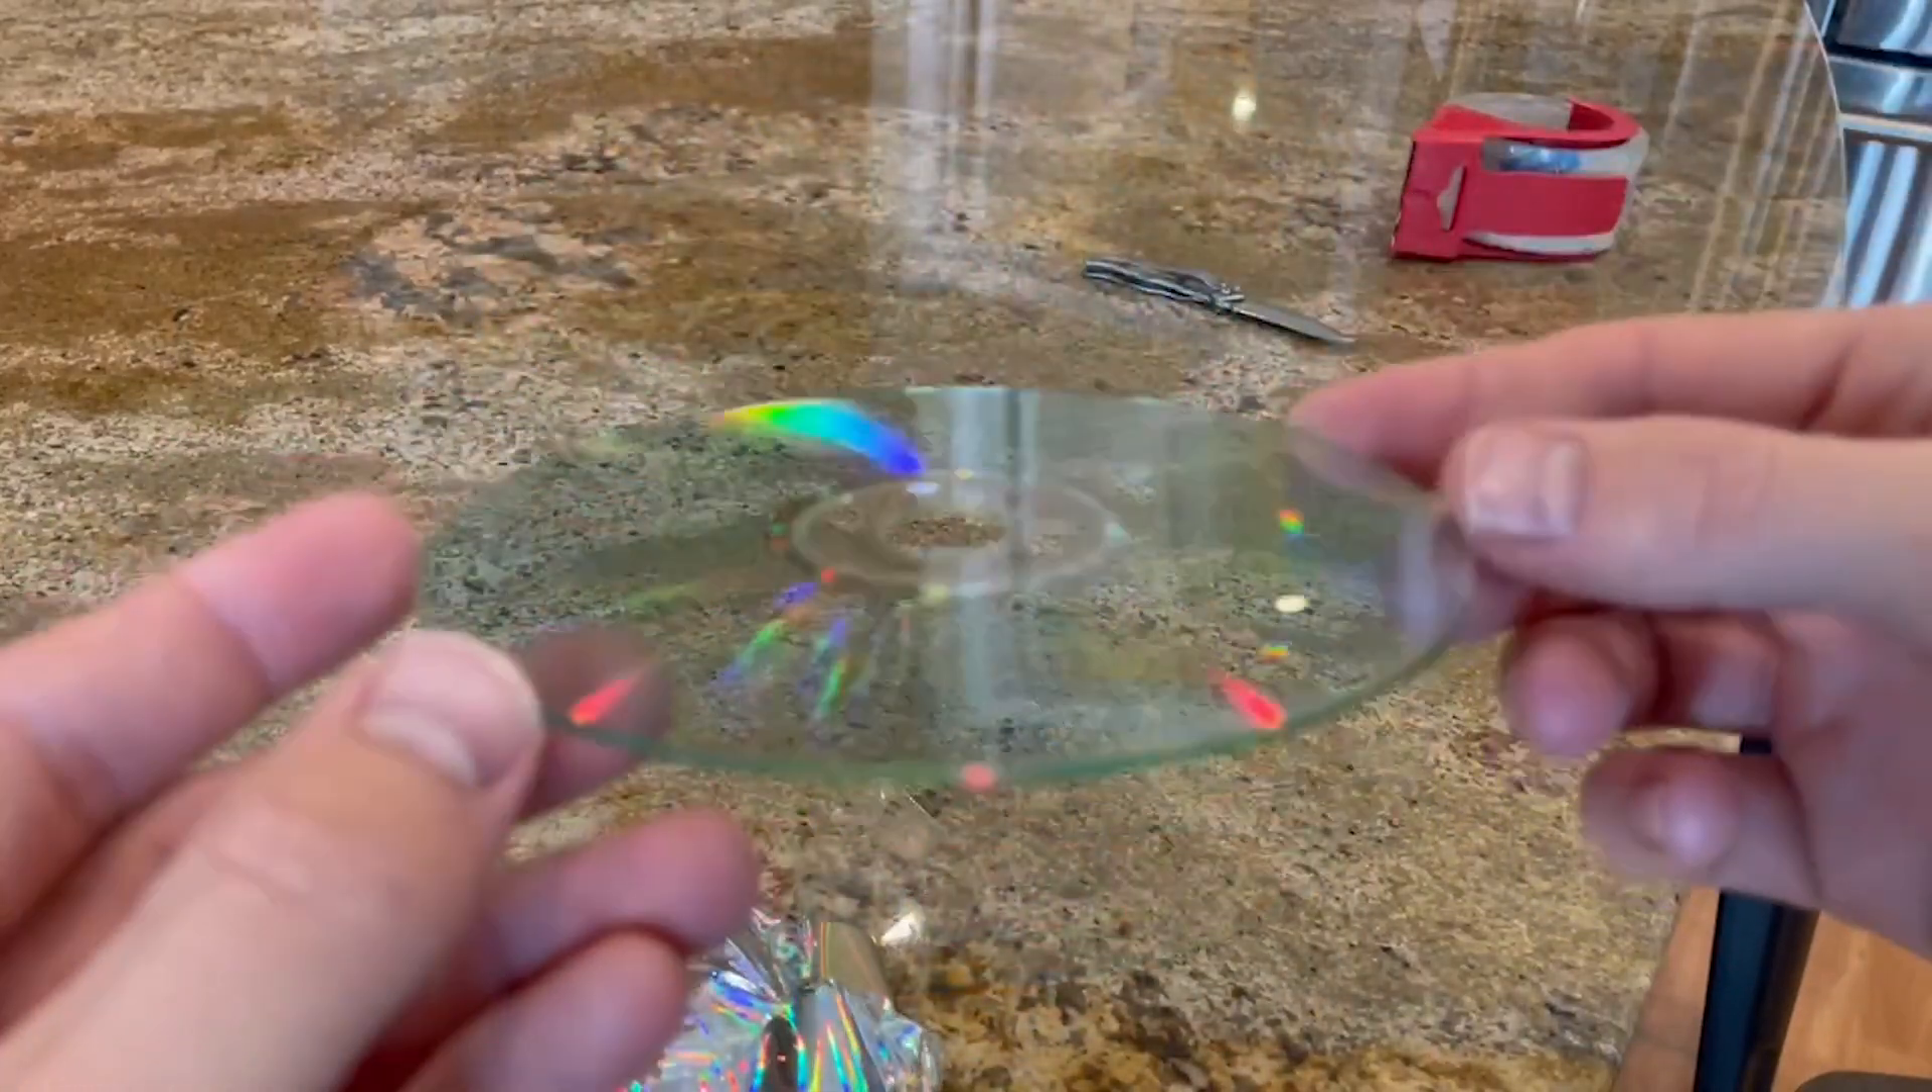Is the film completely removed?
Yes.